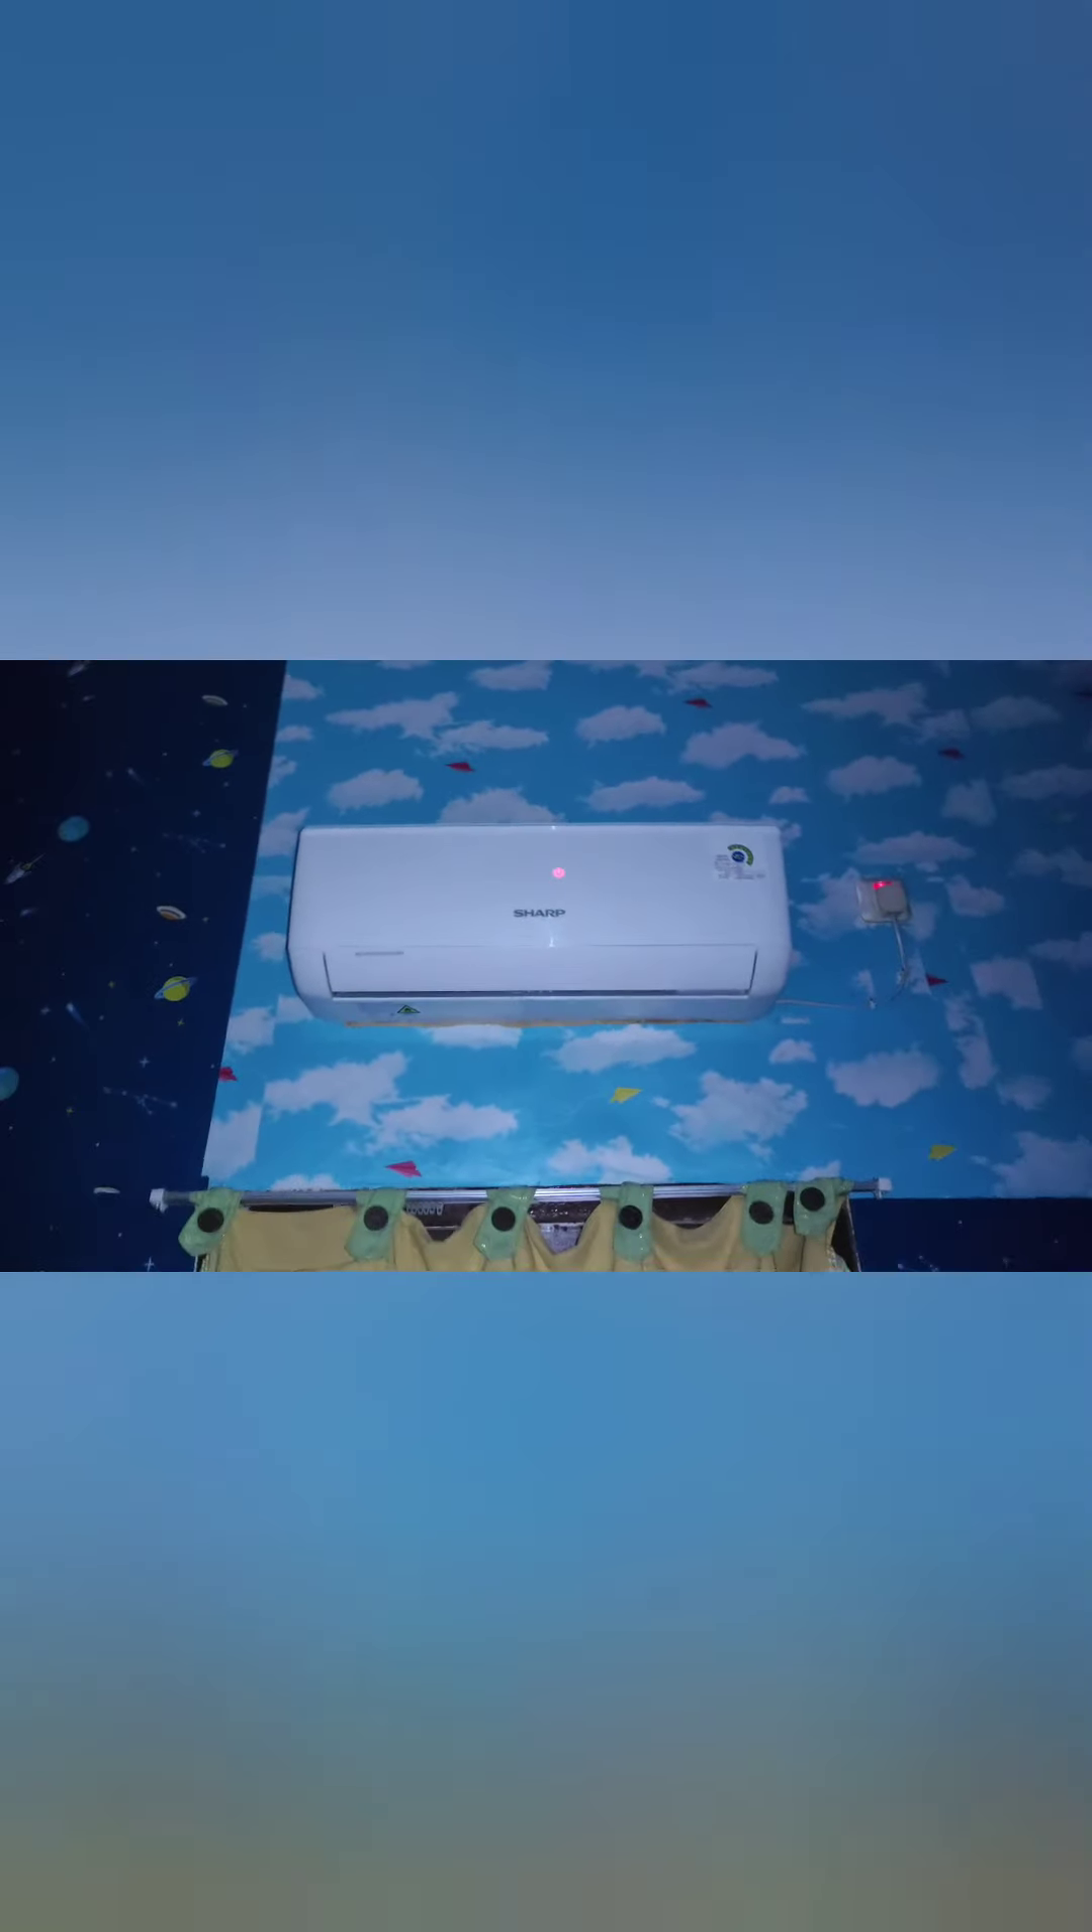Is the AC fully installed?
Yes.